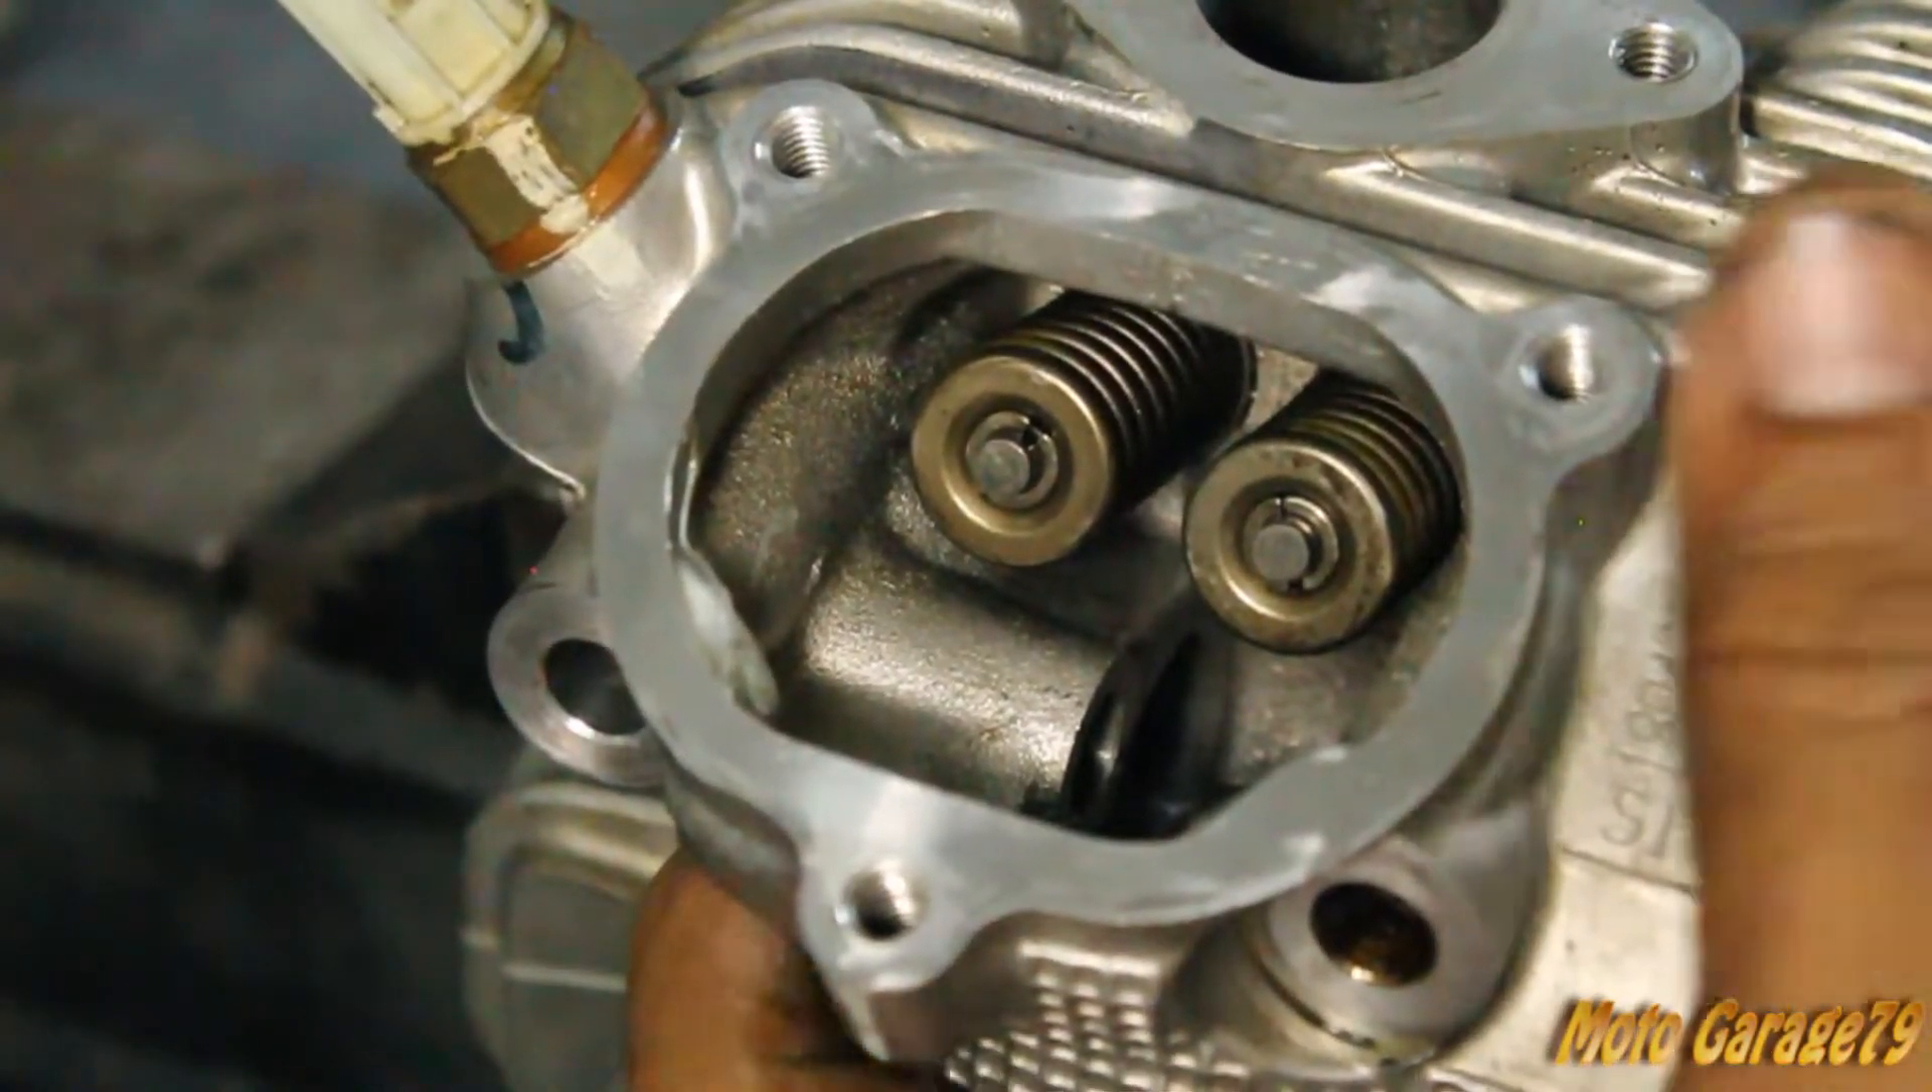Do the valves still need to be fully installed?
No.